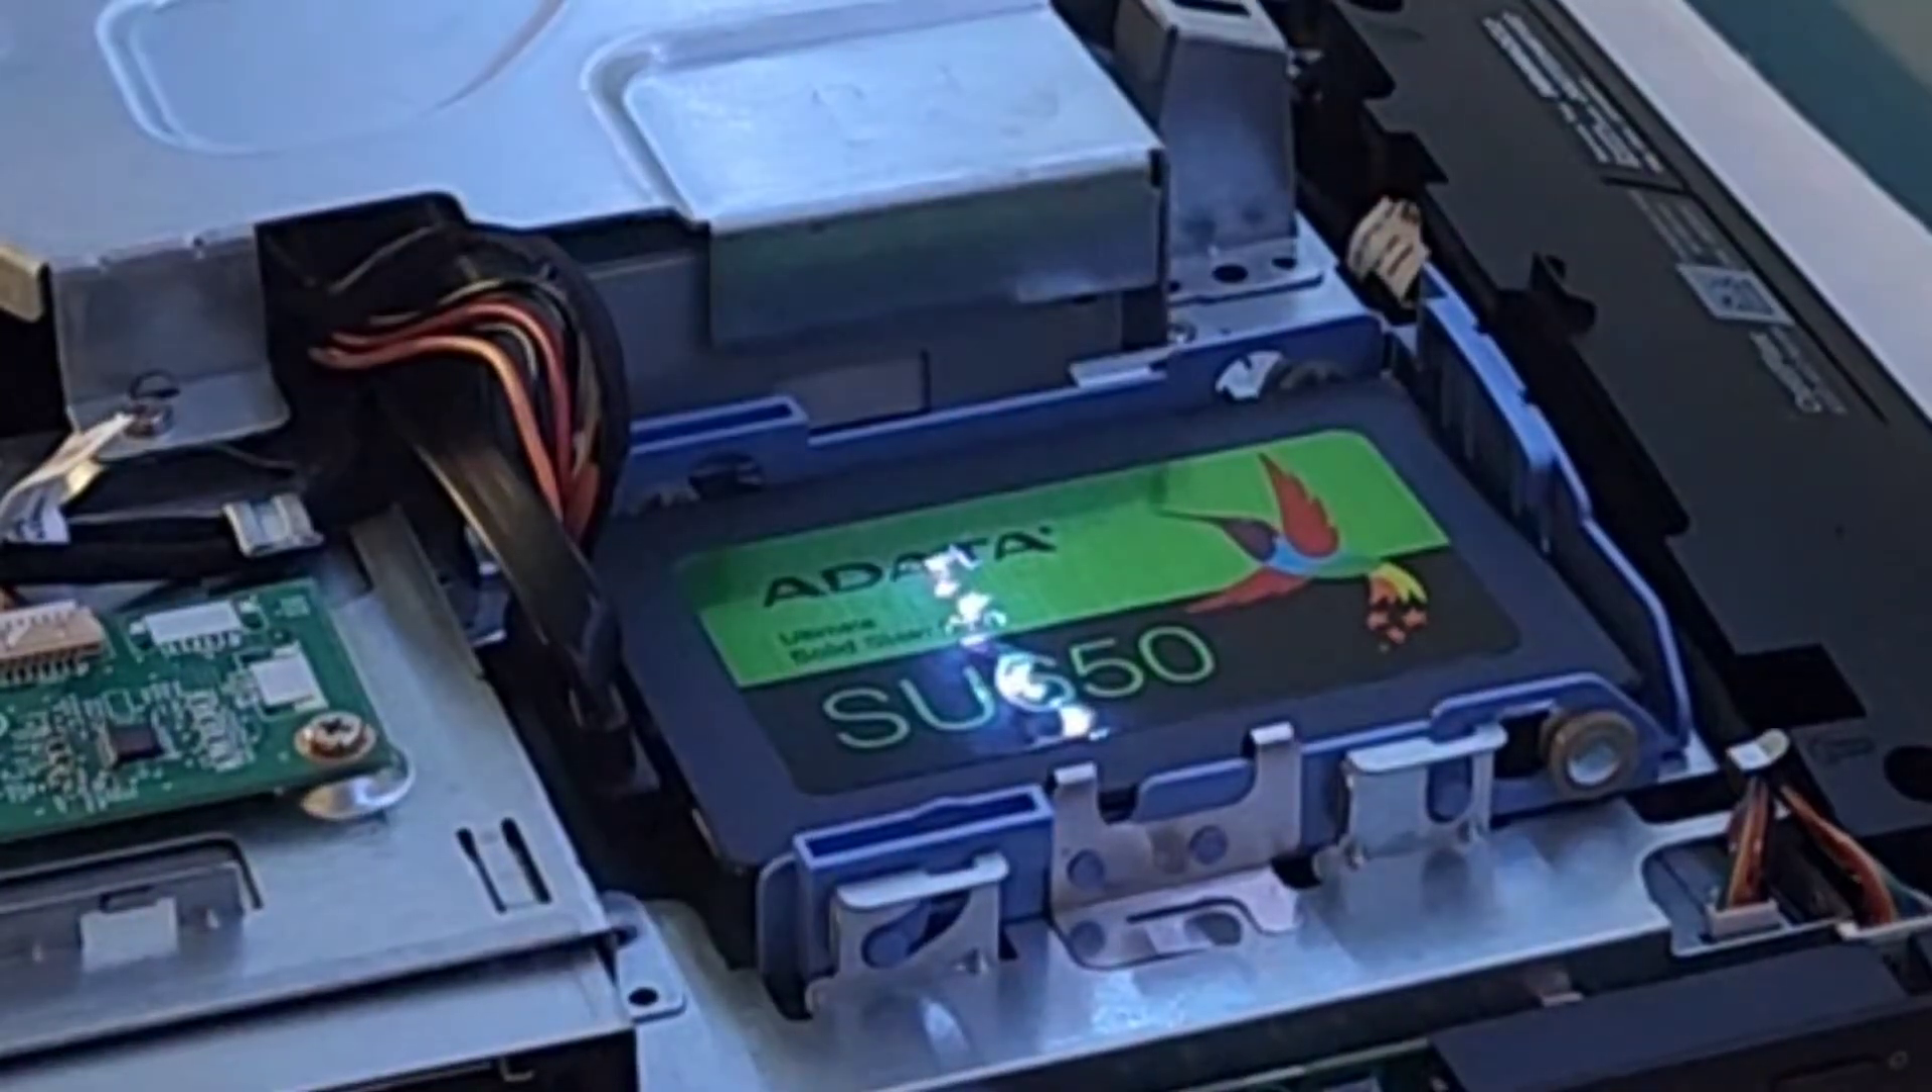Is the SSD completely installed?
Yes.